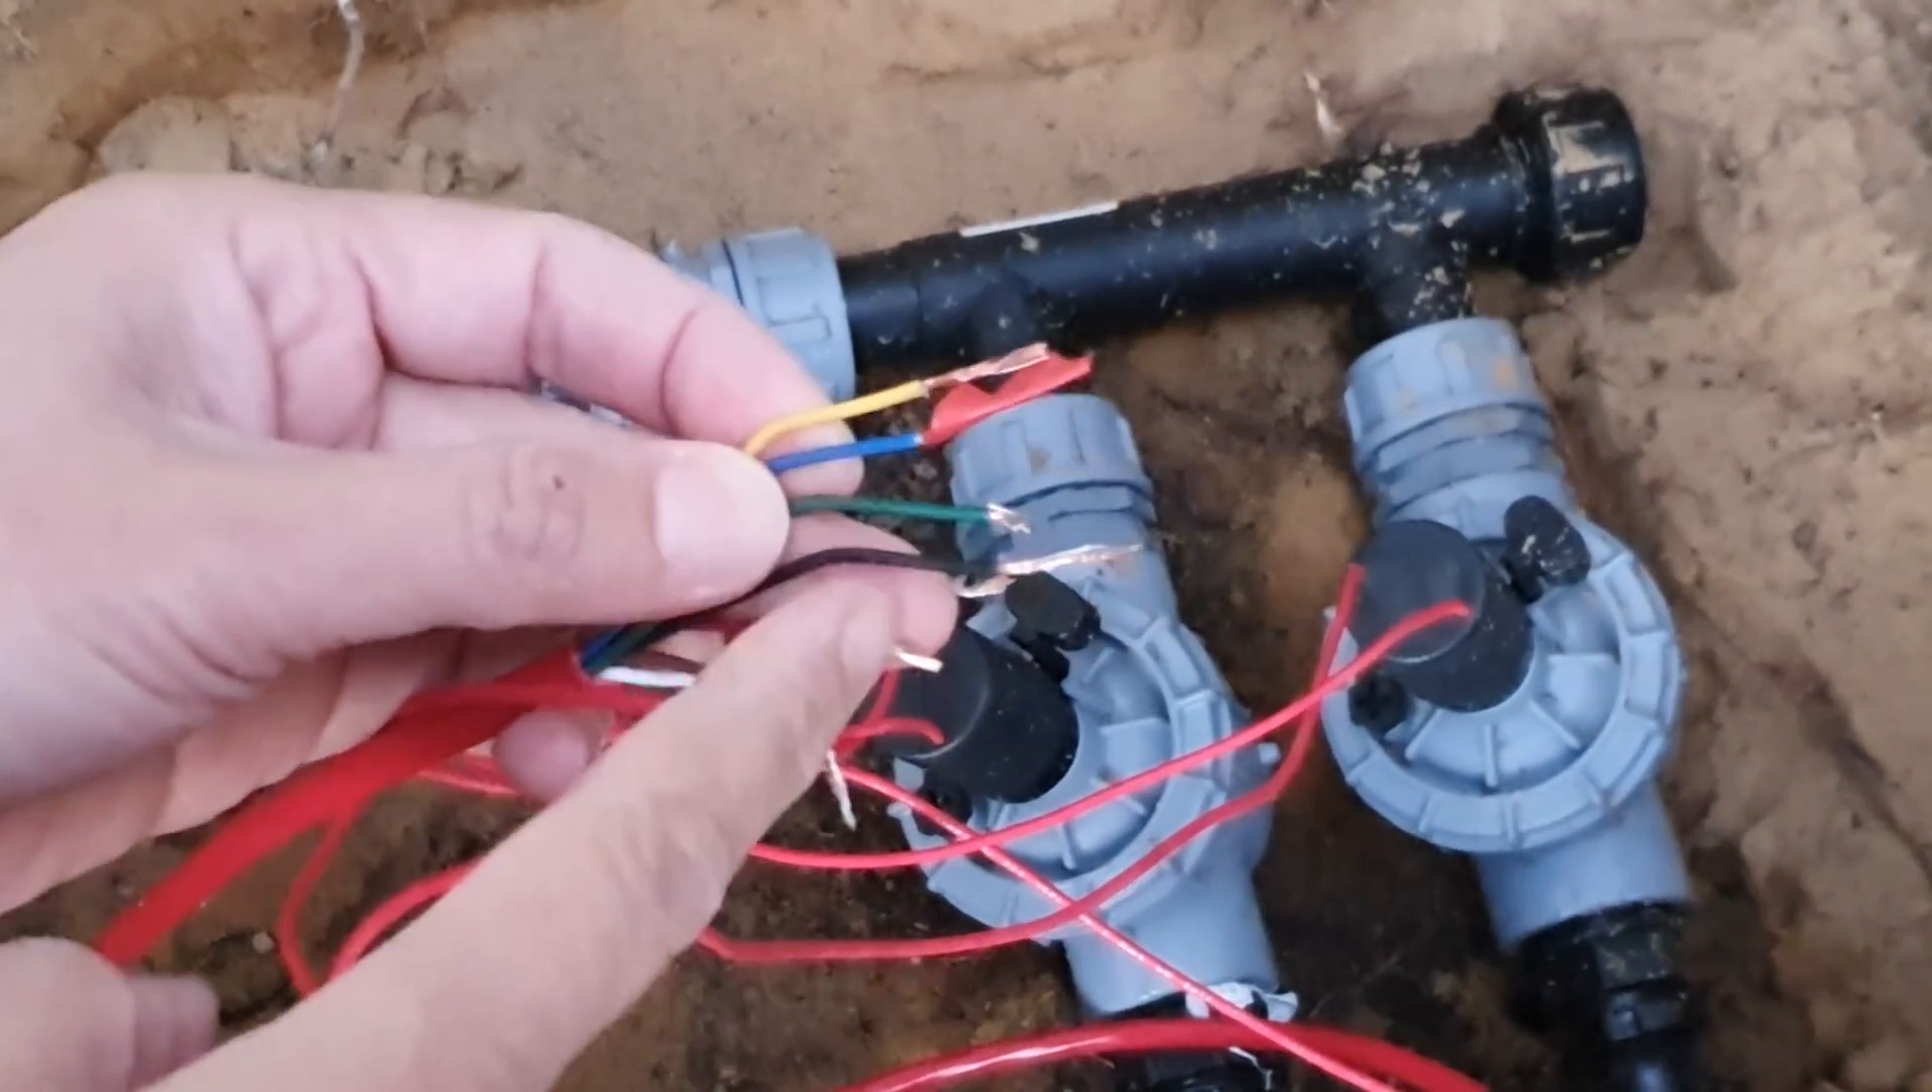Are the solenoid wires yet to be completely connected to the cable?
Yes.